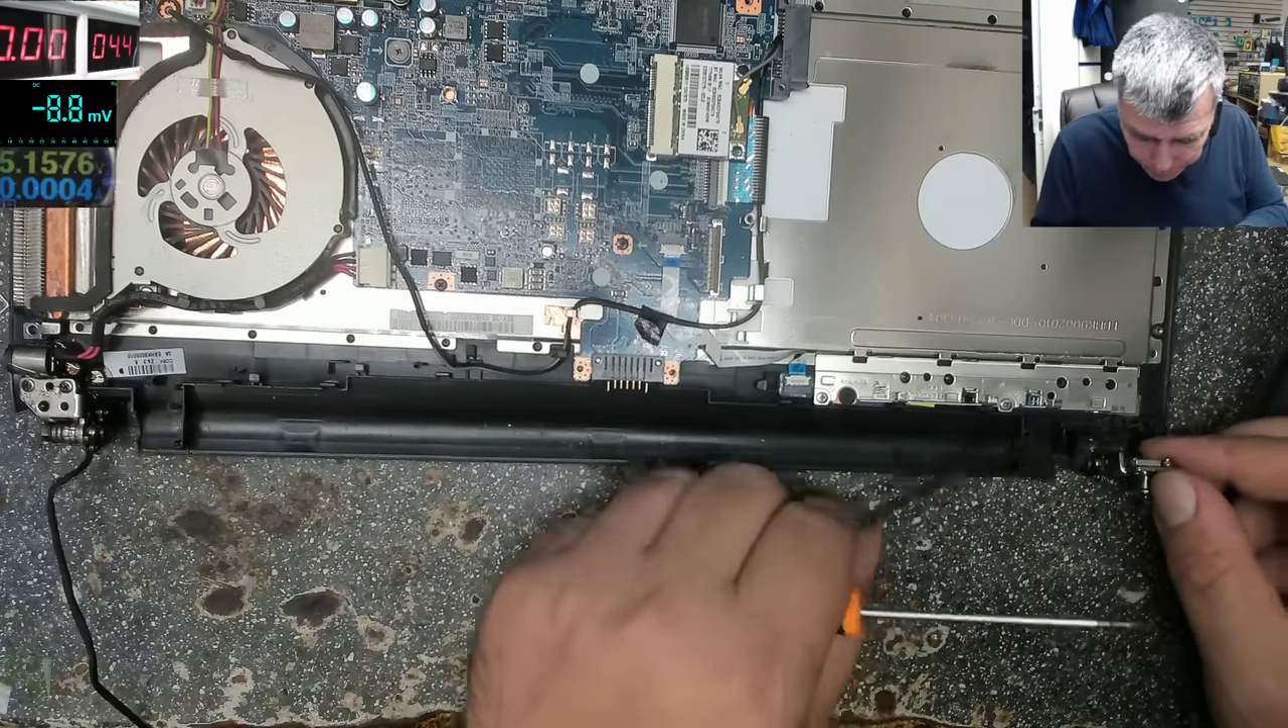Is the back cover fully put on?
No.